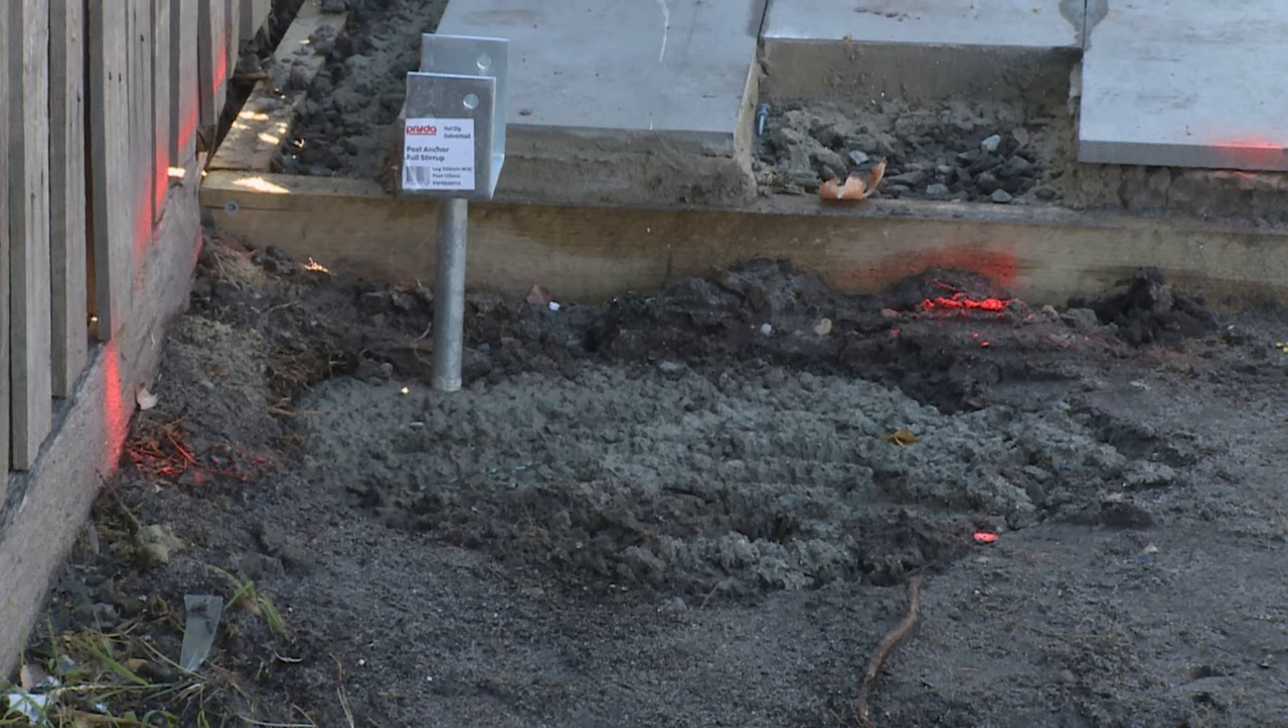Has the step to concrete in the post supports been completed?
Yes.